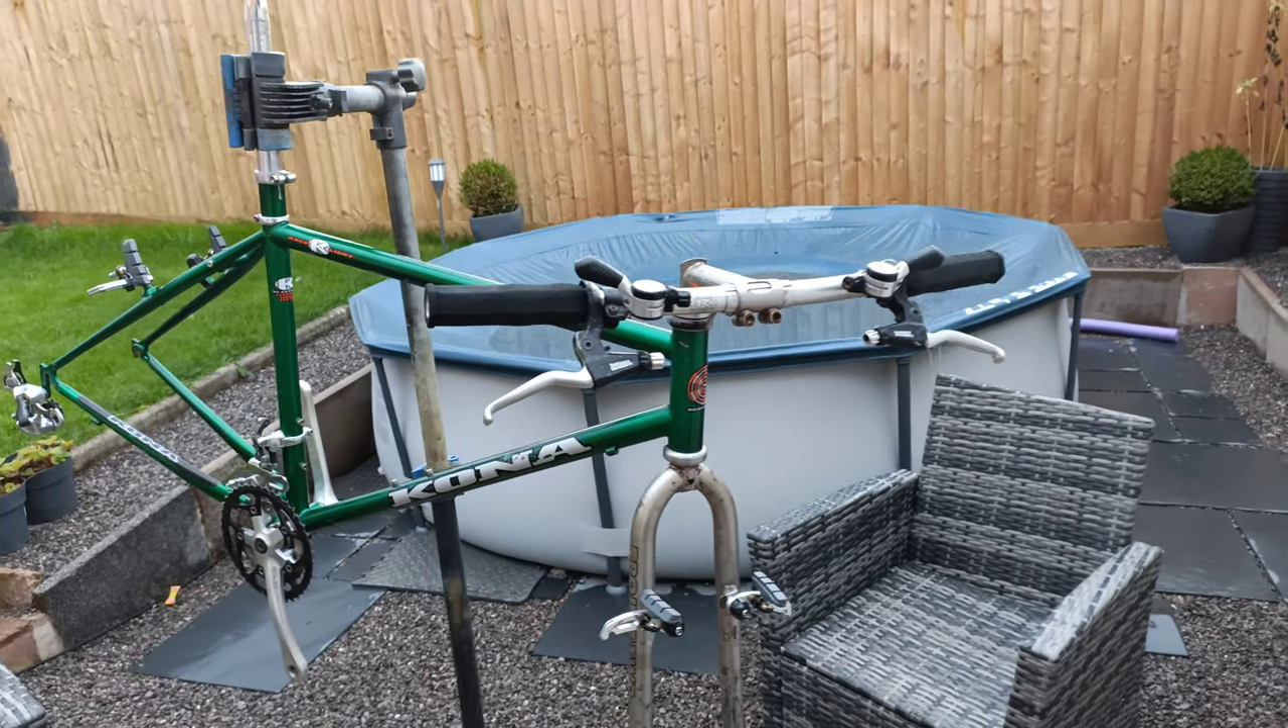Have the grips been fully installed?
Yes.